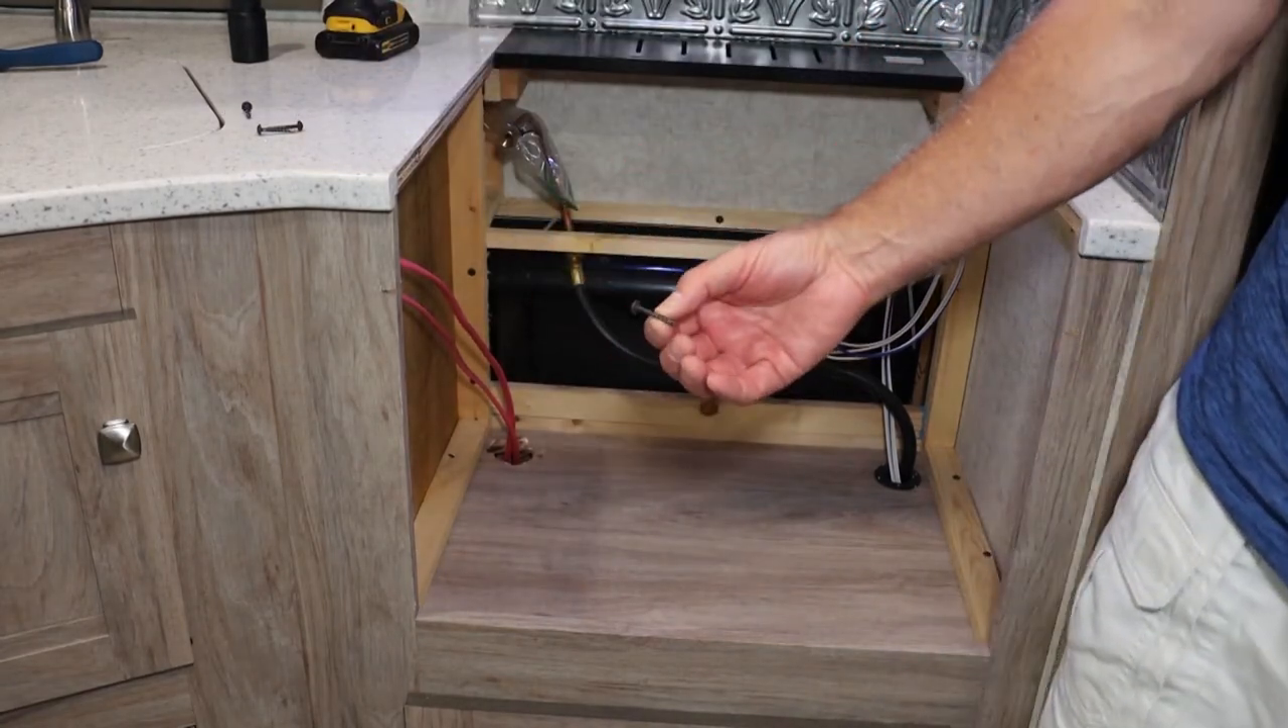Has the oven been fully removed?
Yes.